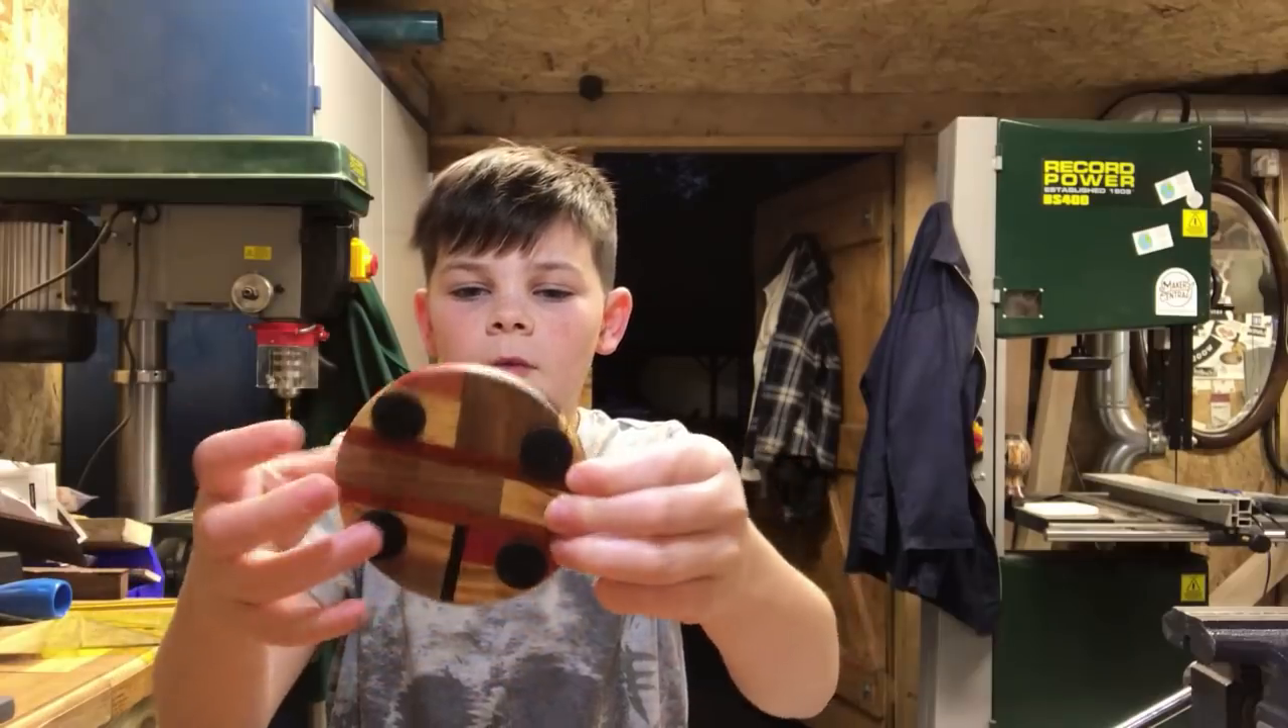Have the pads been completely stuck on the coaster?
Yes.